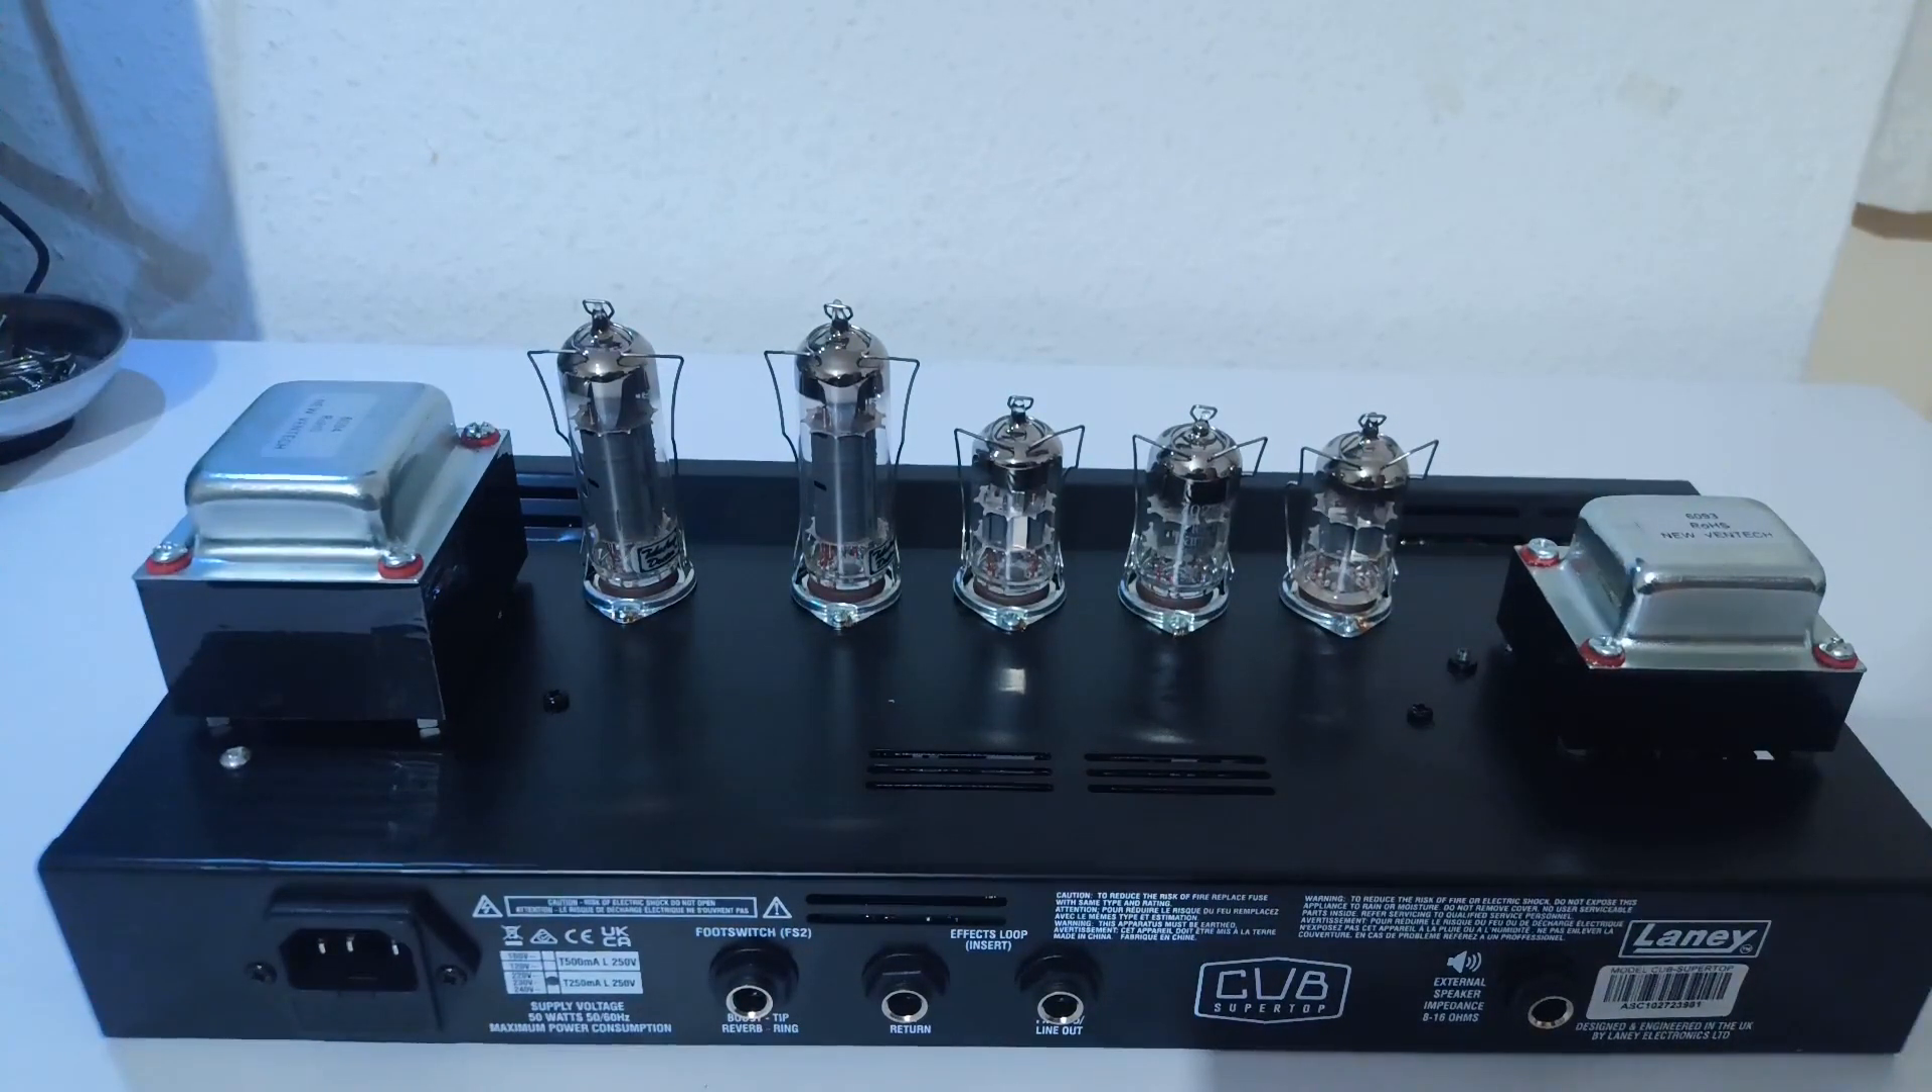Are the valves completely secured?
Yes.